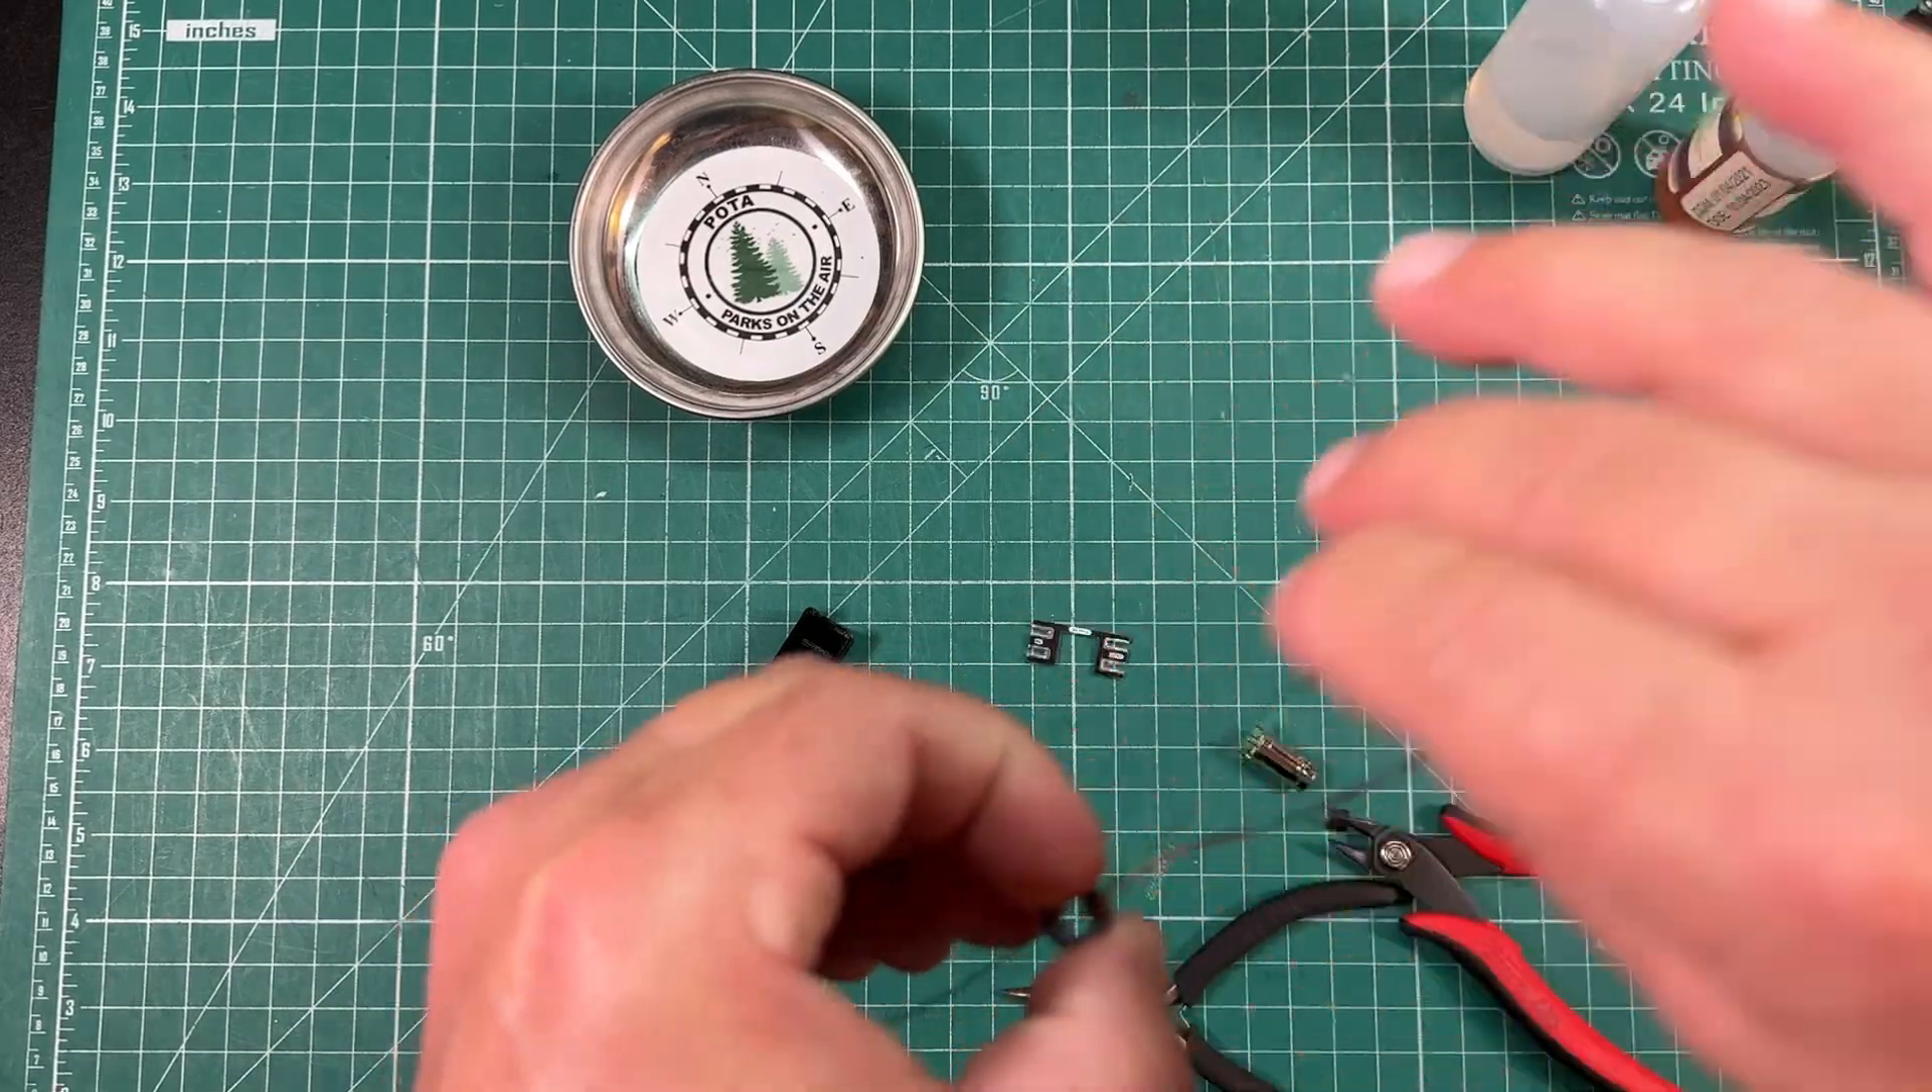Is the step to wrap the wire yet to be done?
Yes.